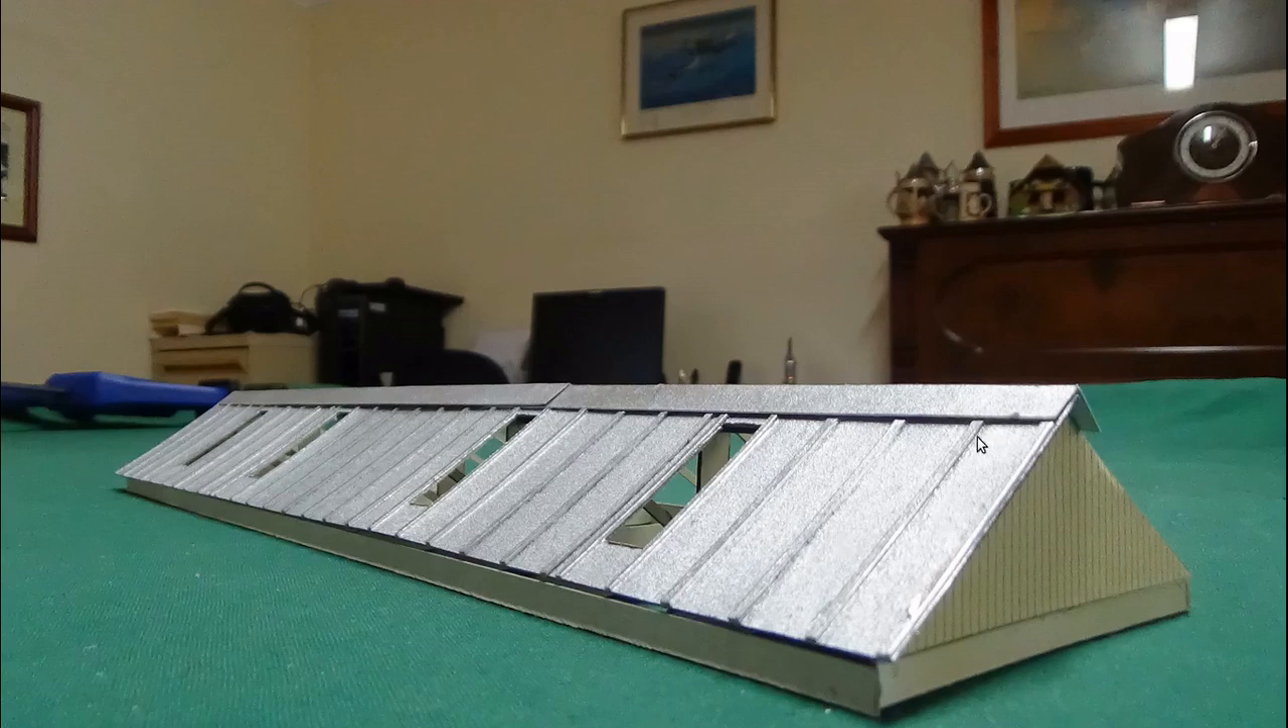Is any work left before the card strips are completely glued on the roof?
No.